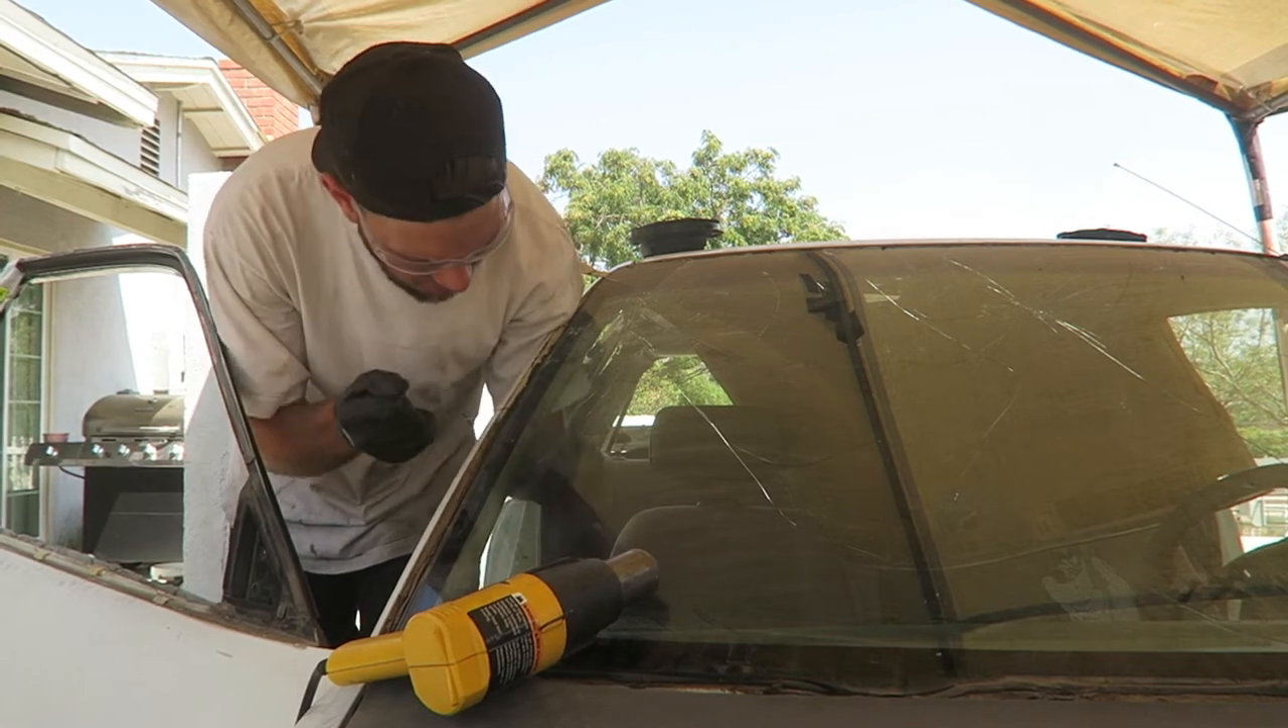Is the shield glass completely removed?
No.